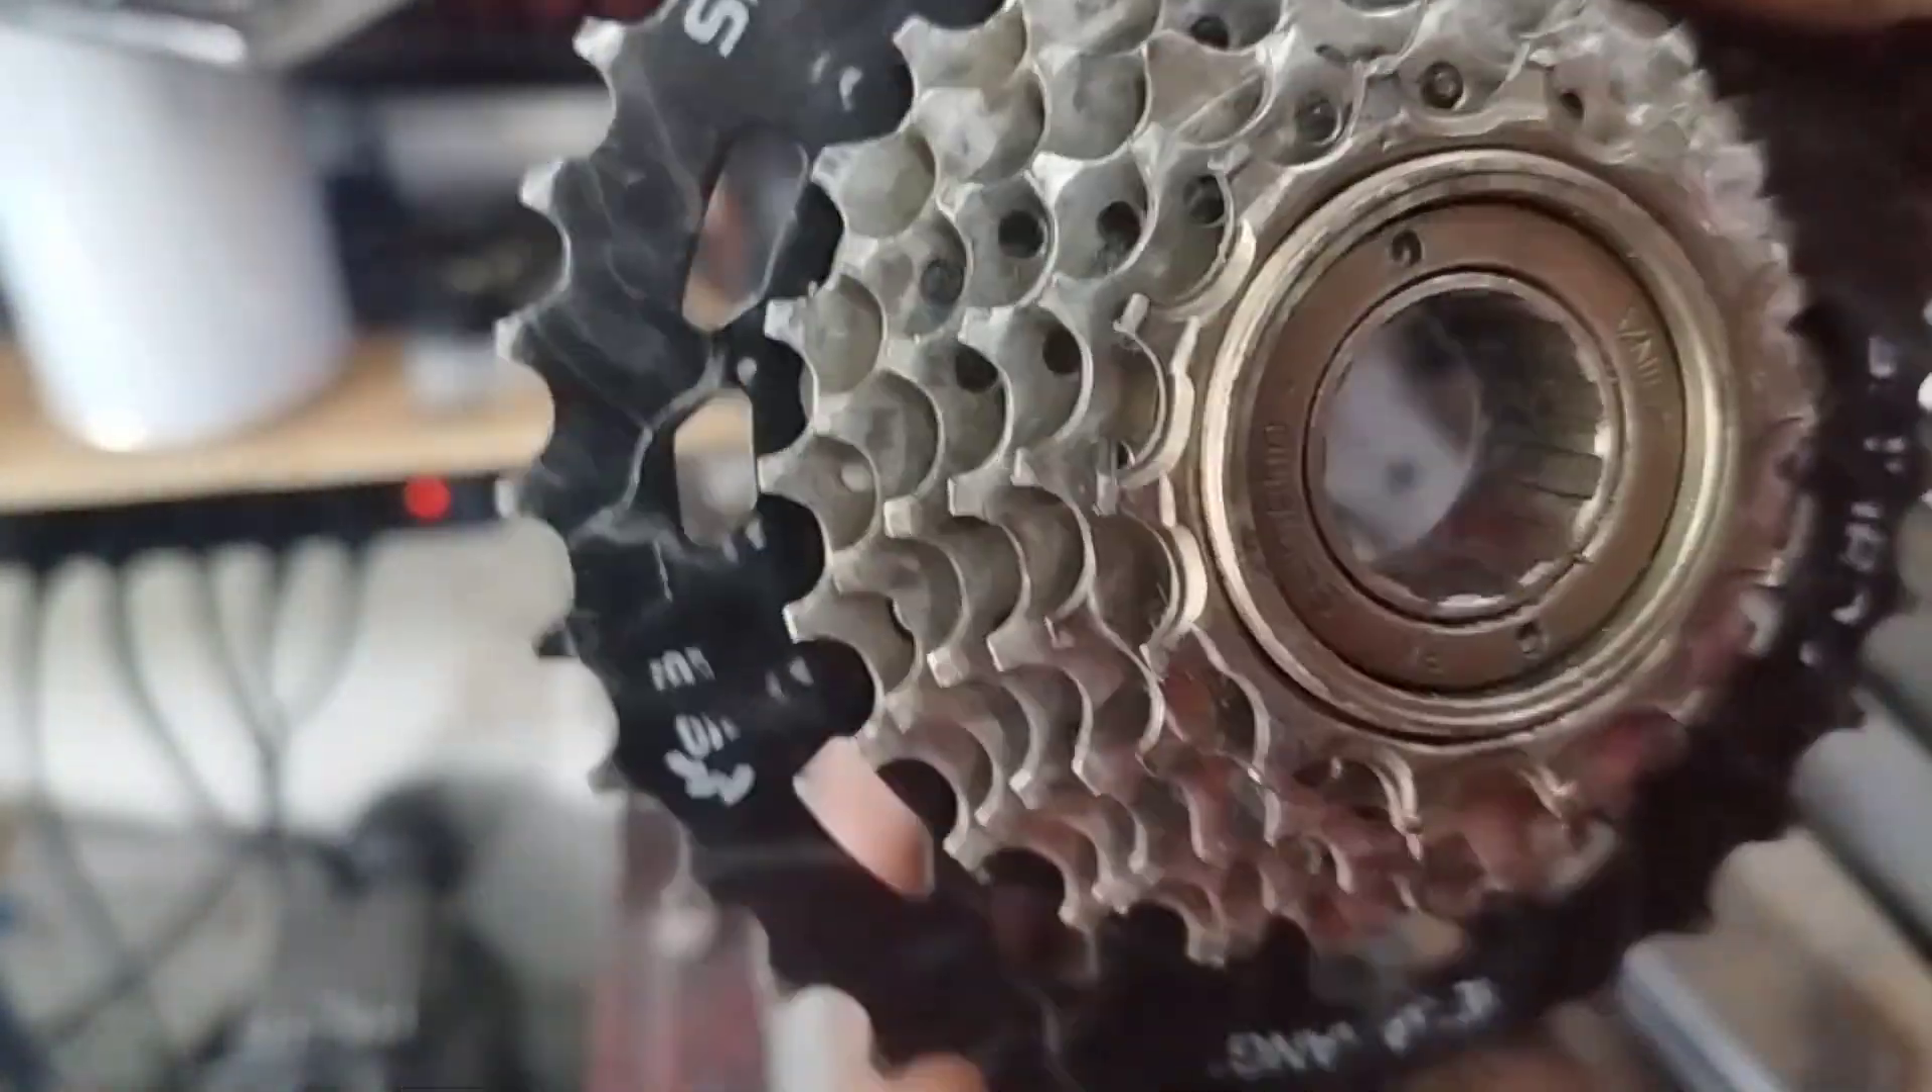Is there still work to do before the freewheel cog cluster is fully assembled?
No.